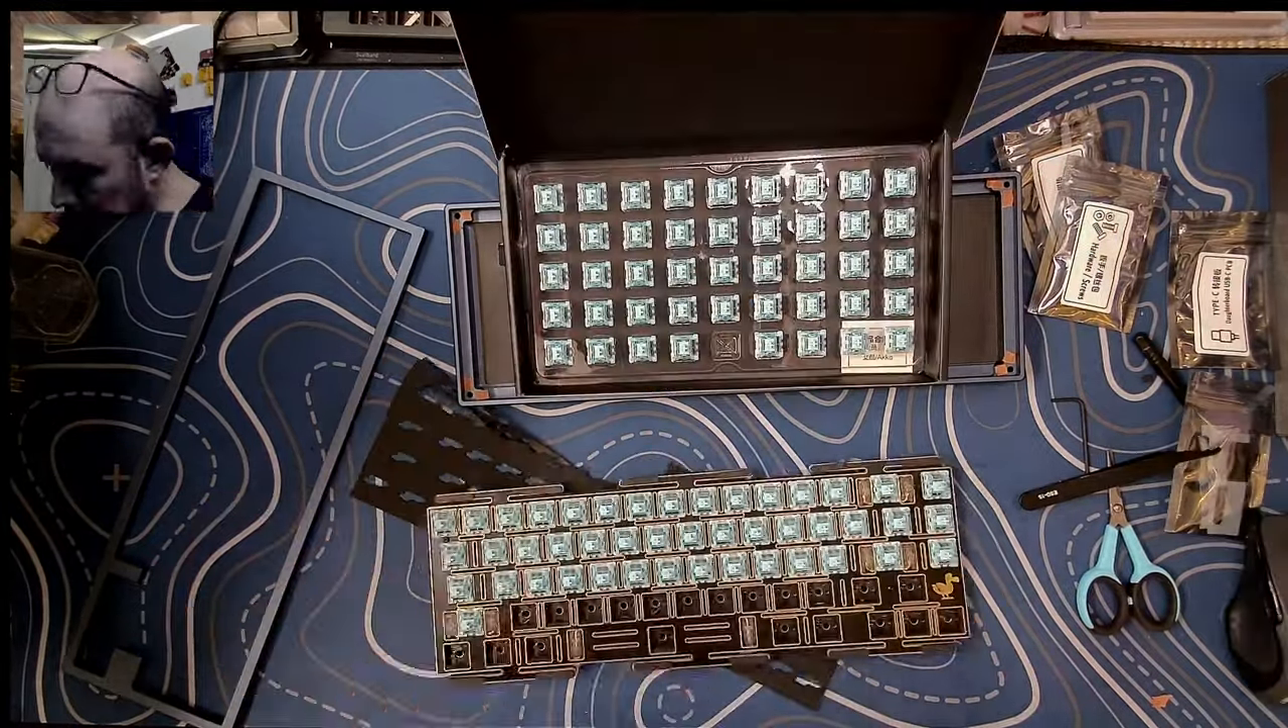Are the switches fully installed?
No.